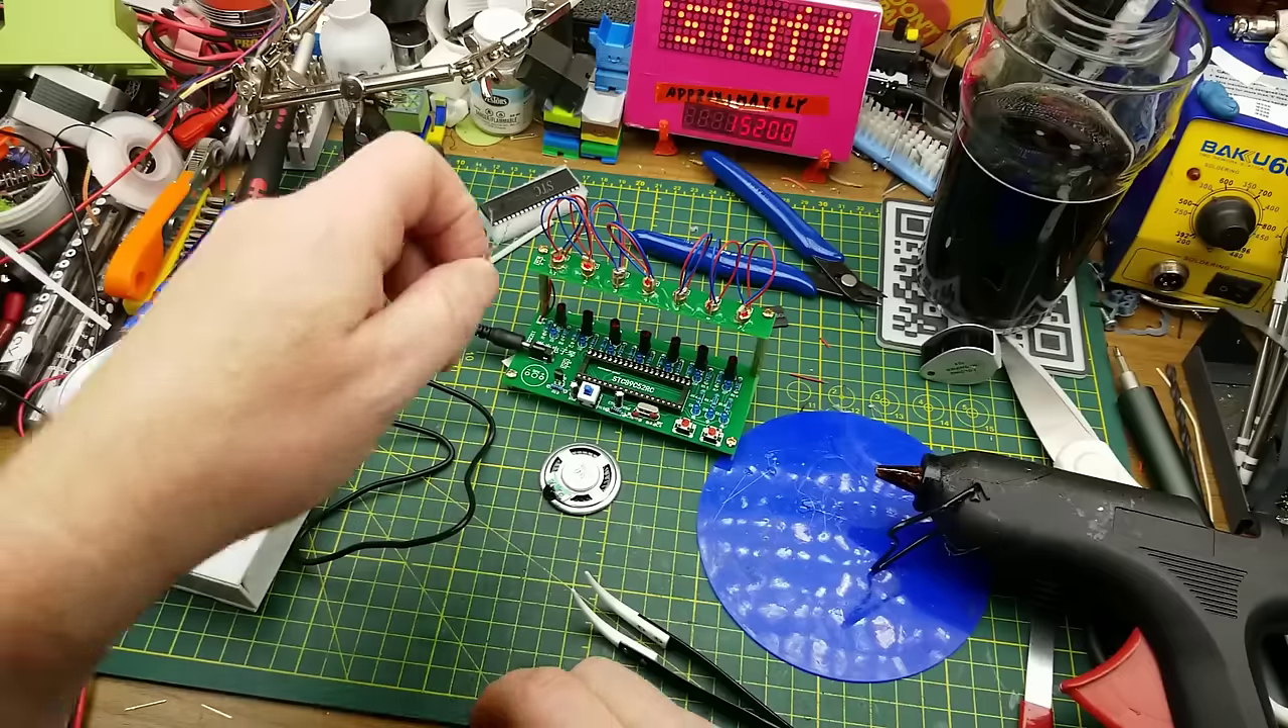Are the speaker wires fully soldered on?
No.